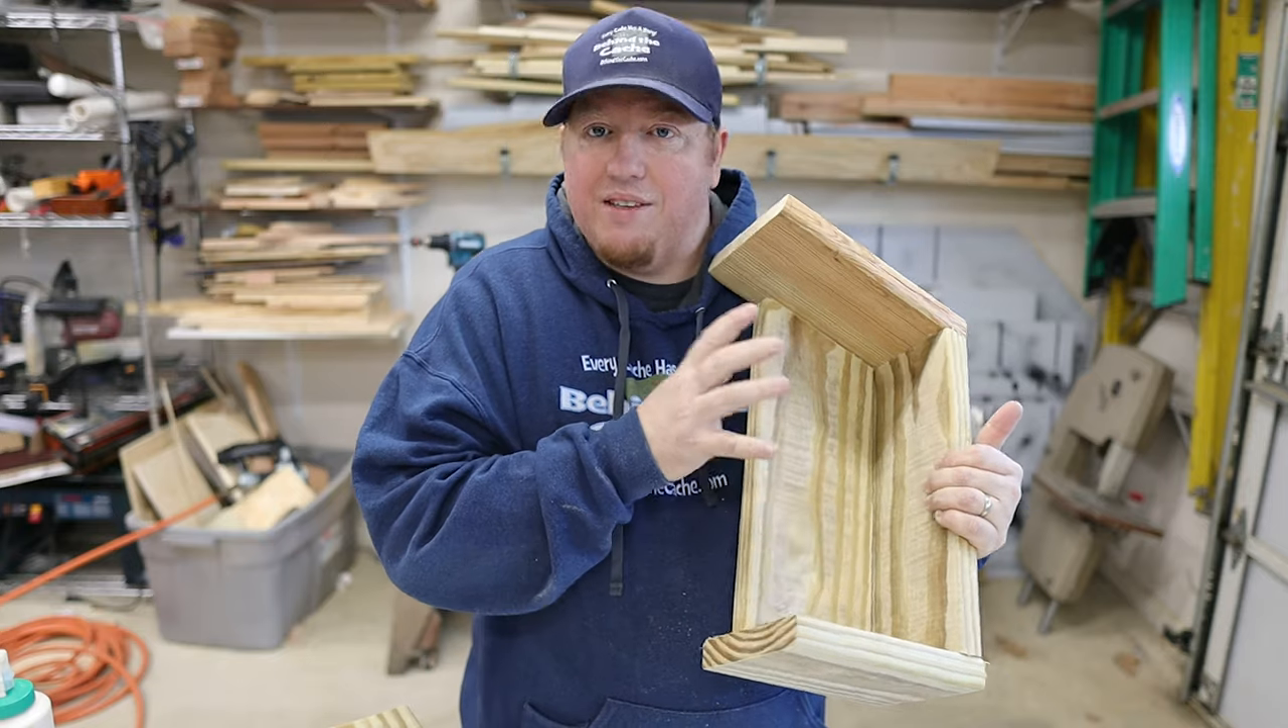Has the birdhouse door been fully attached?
No.